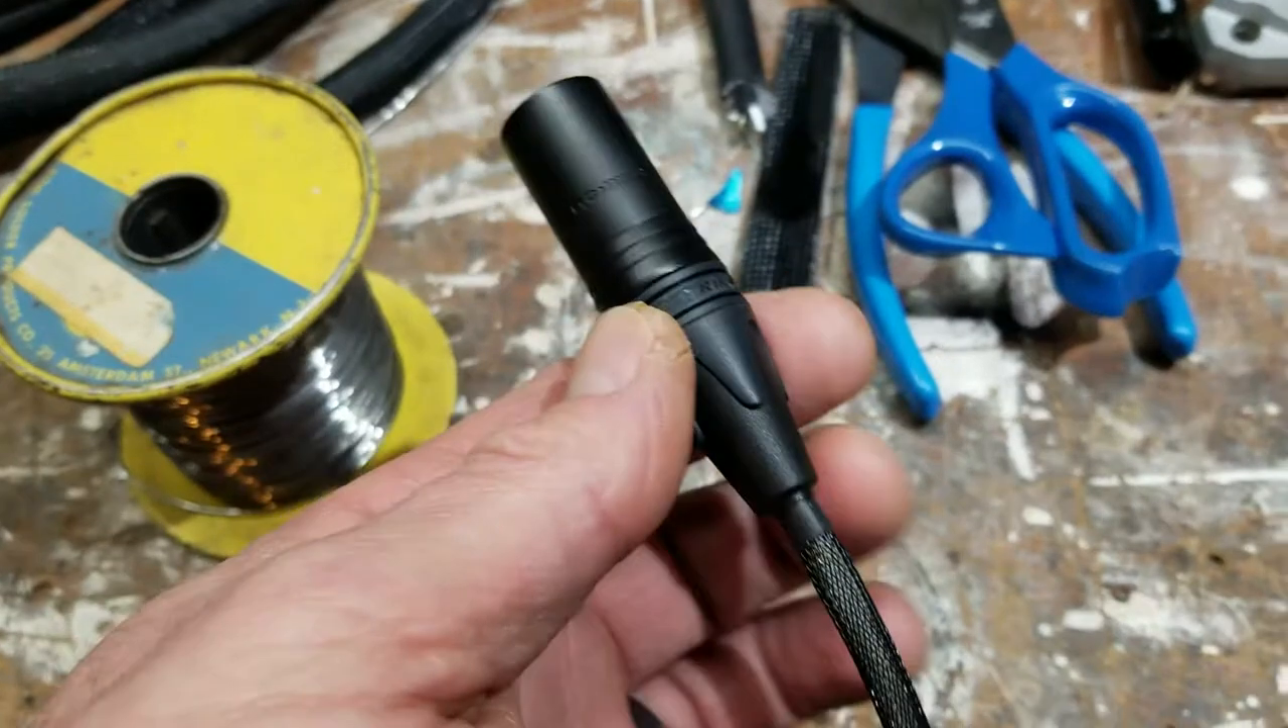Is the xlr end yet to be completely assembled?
No.